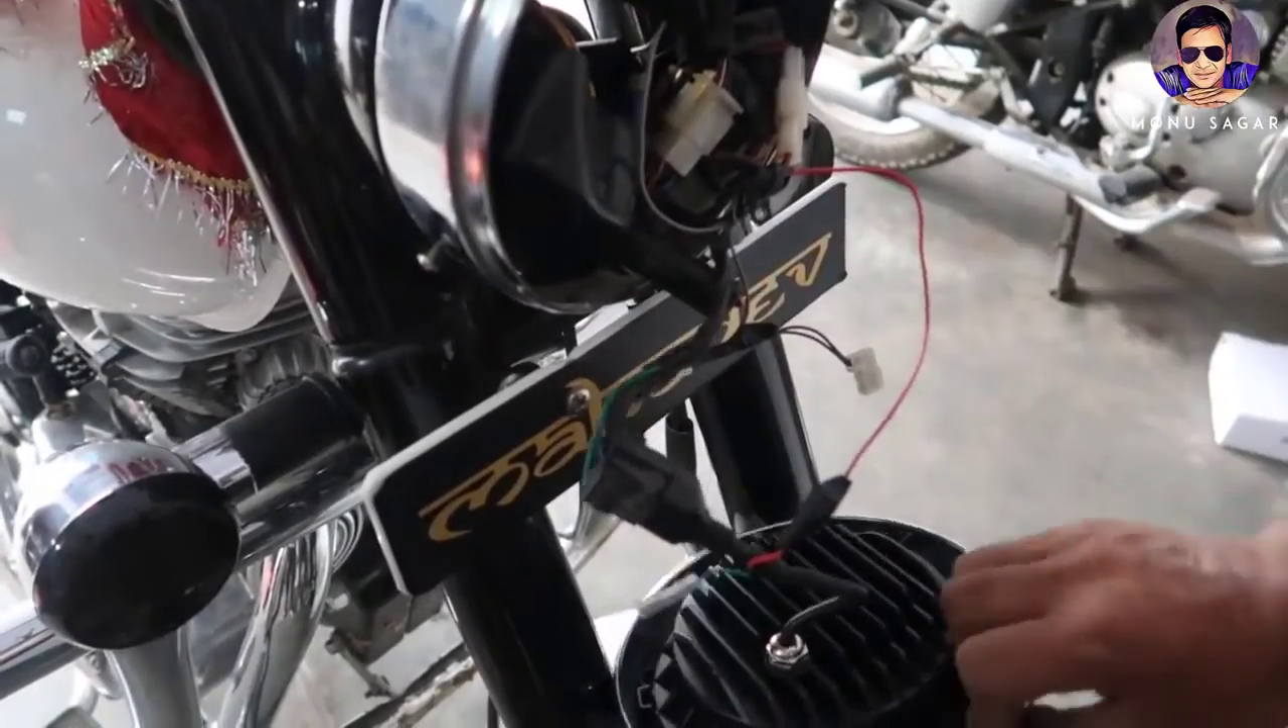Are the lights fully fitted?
No.